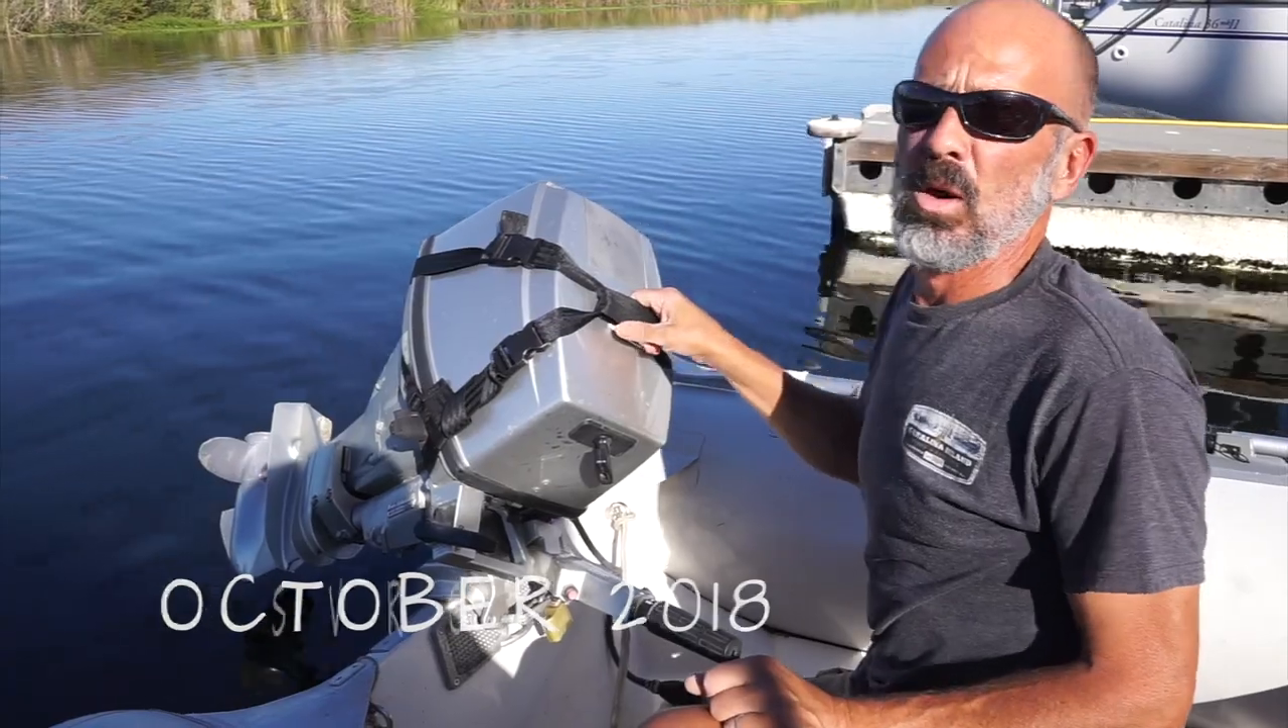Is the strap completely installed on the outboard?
Yes.